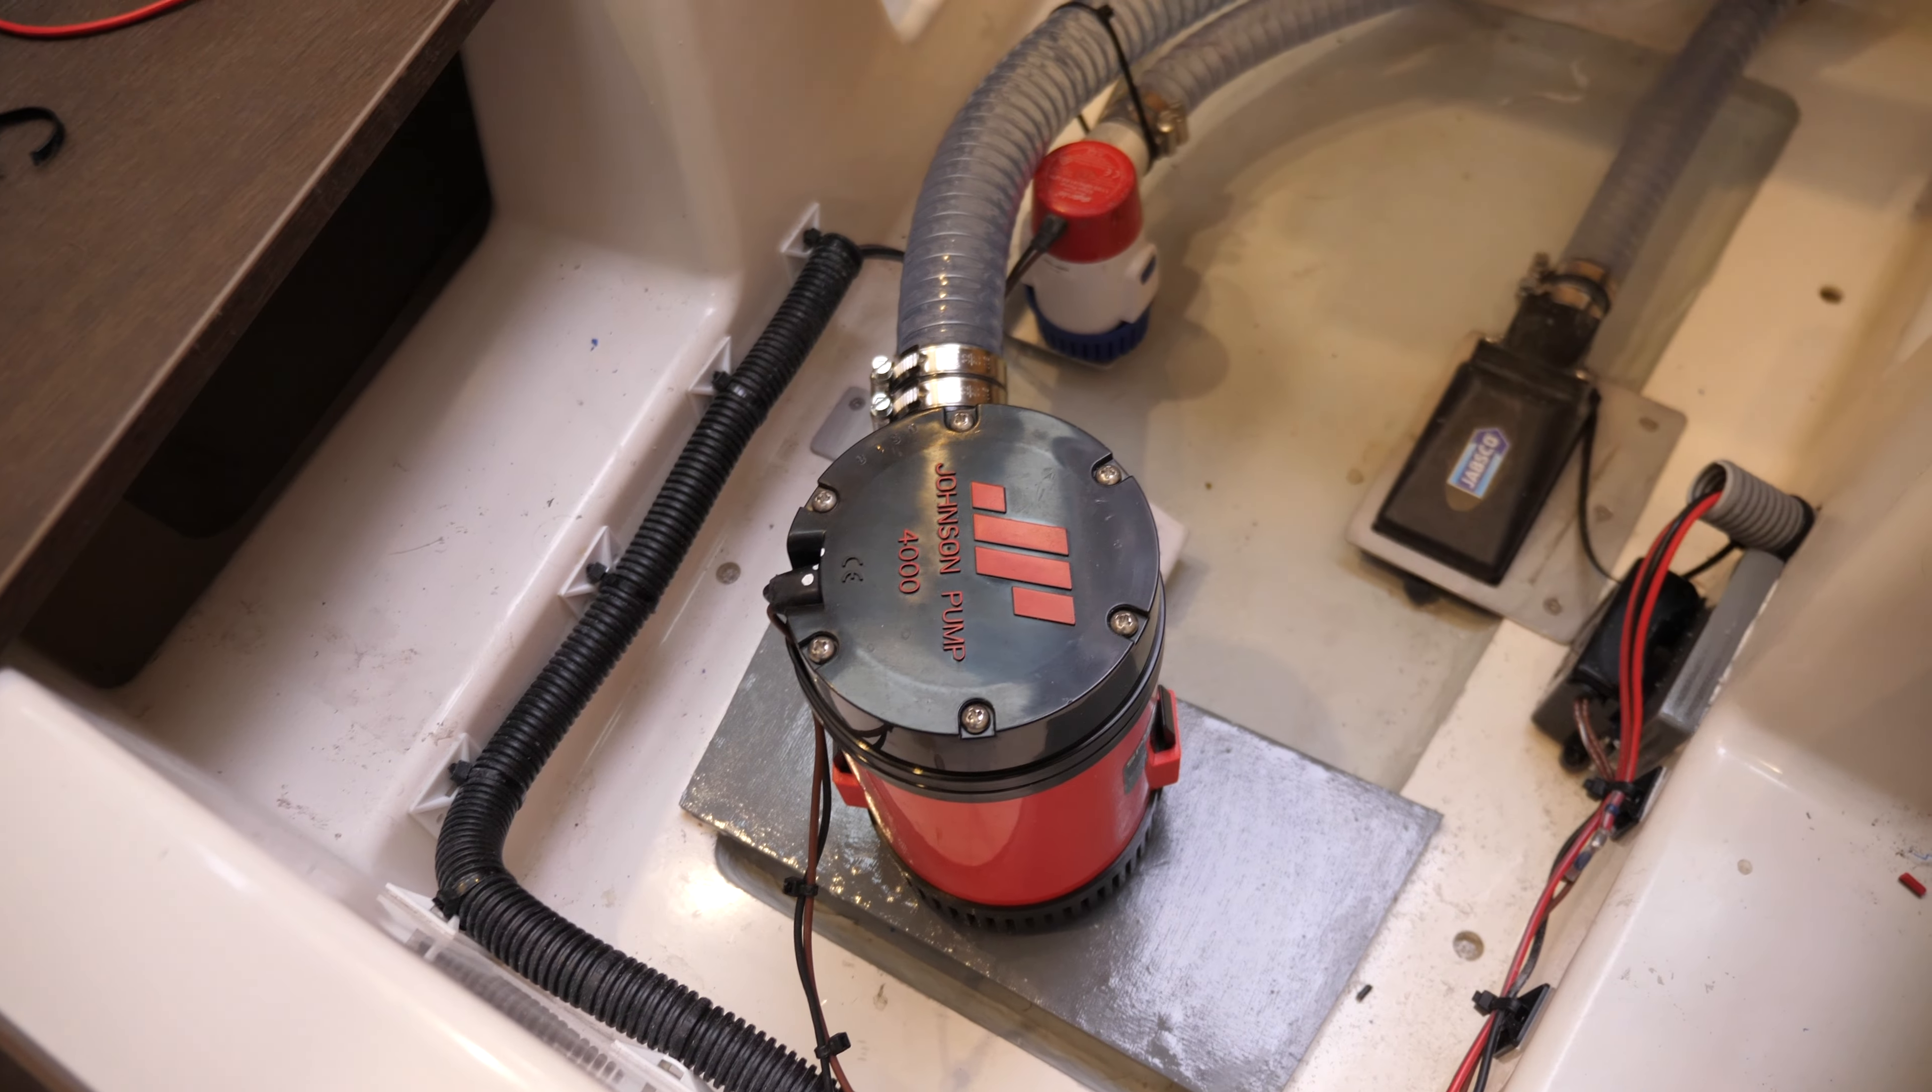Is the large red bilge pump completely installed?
Yes.